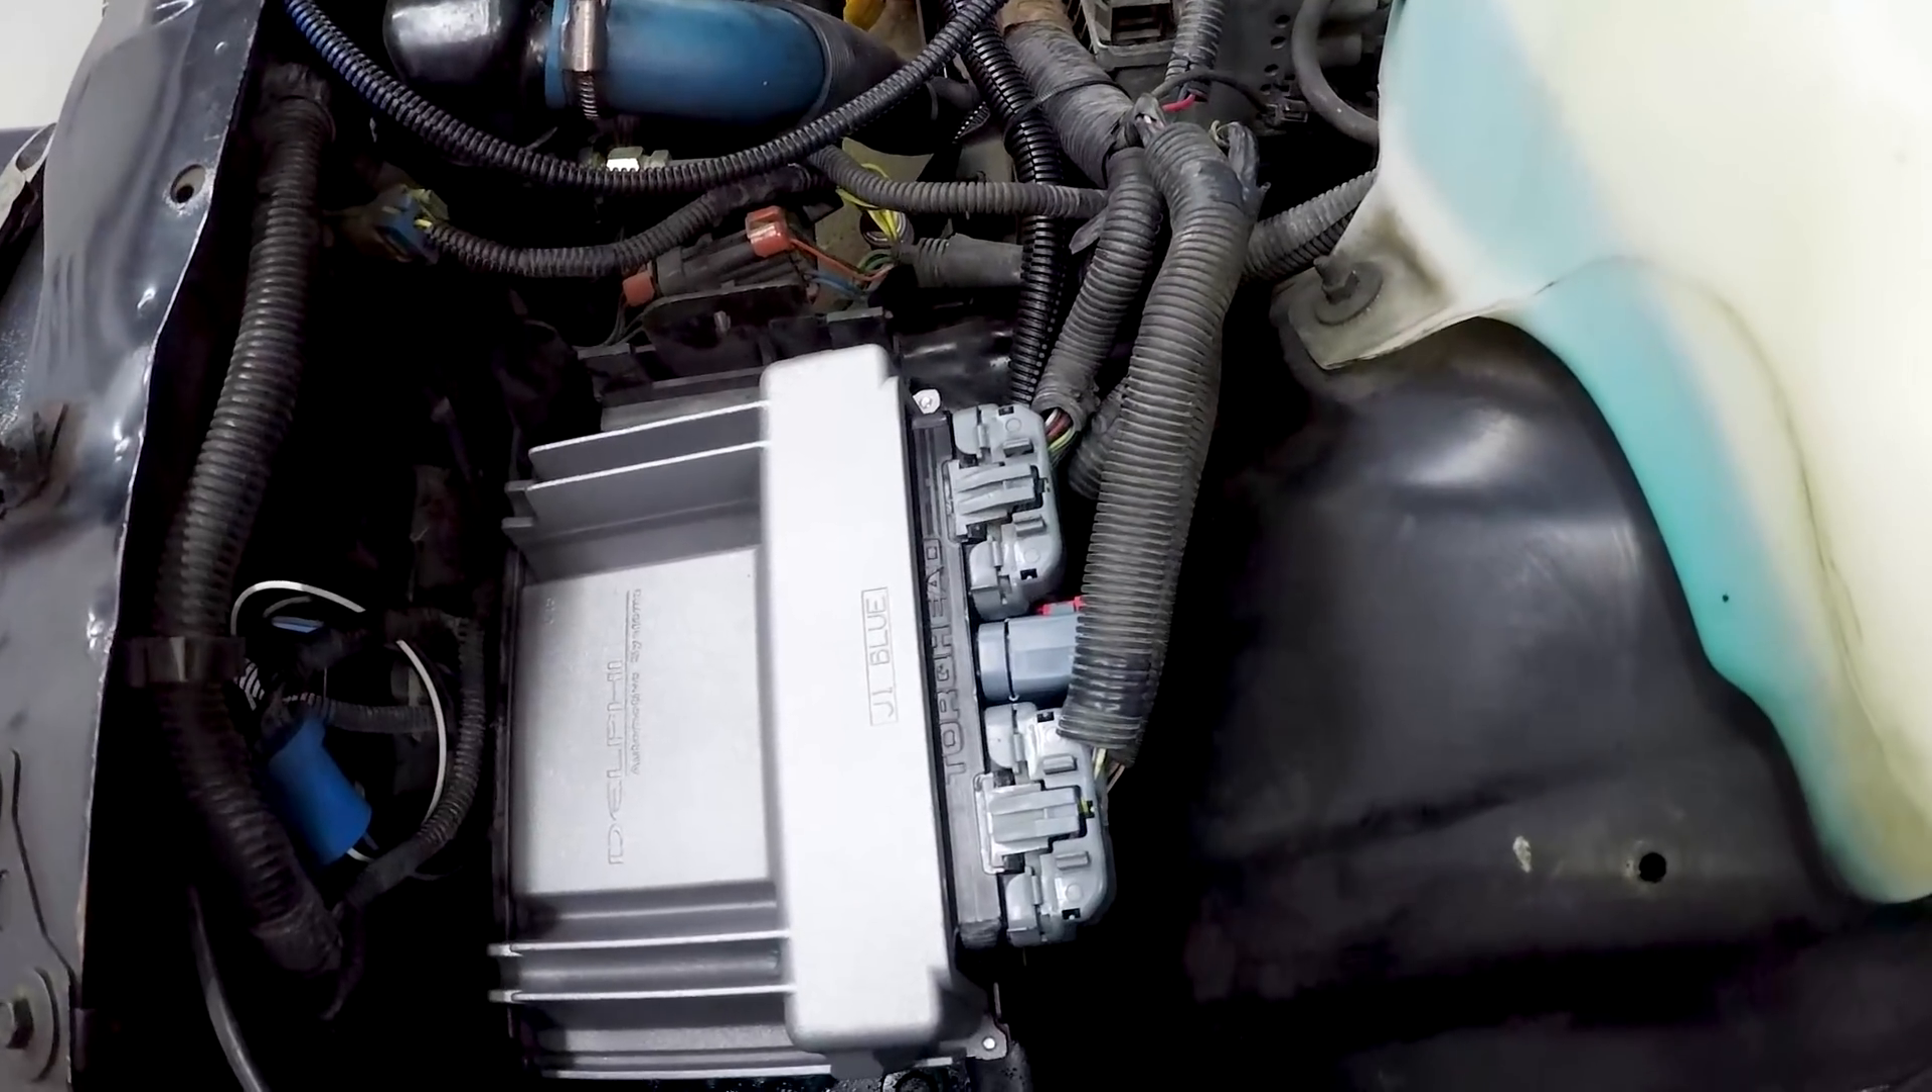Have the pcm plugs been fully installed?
Yes.